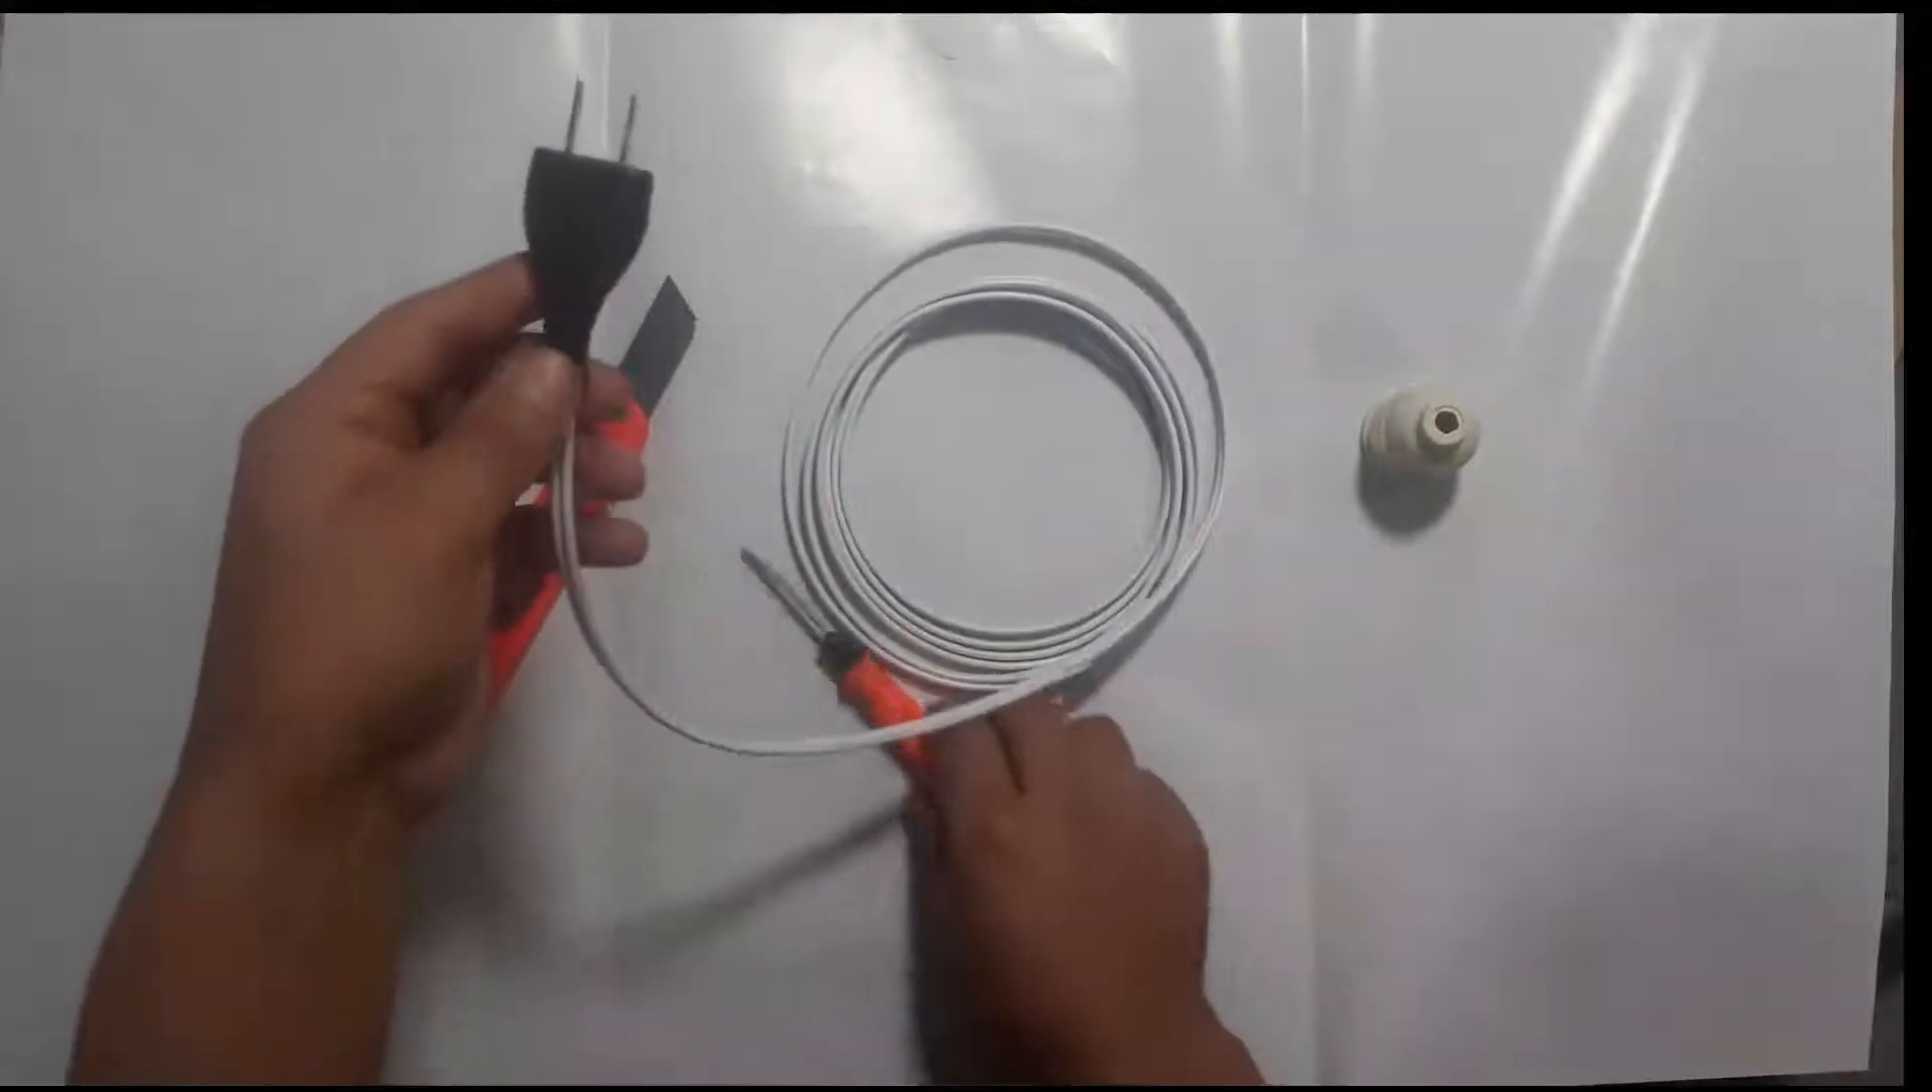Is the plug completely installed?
Yes.